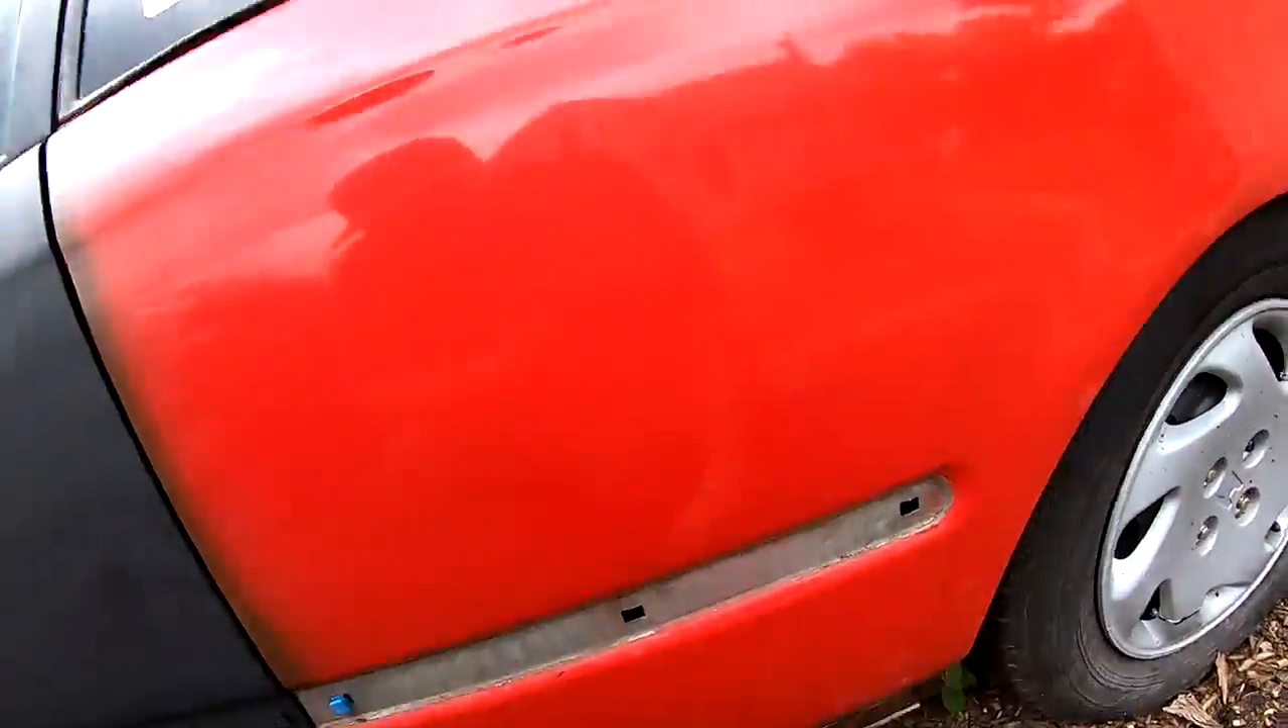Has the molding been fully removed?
Yes.